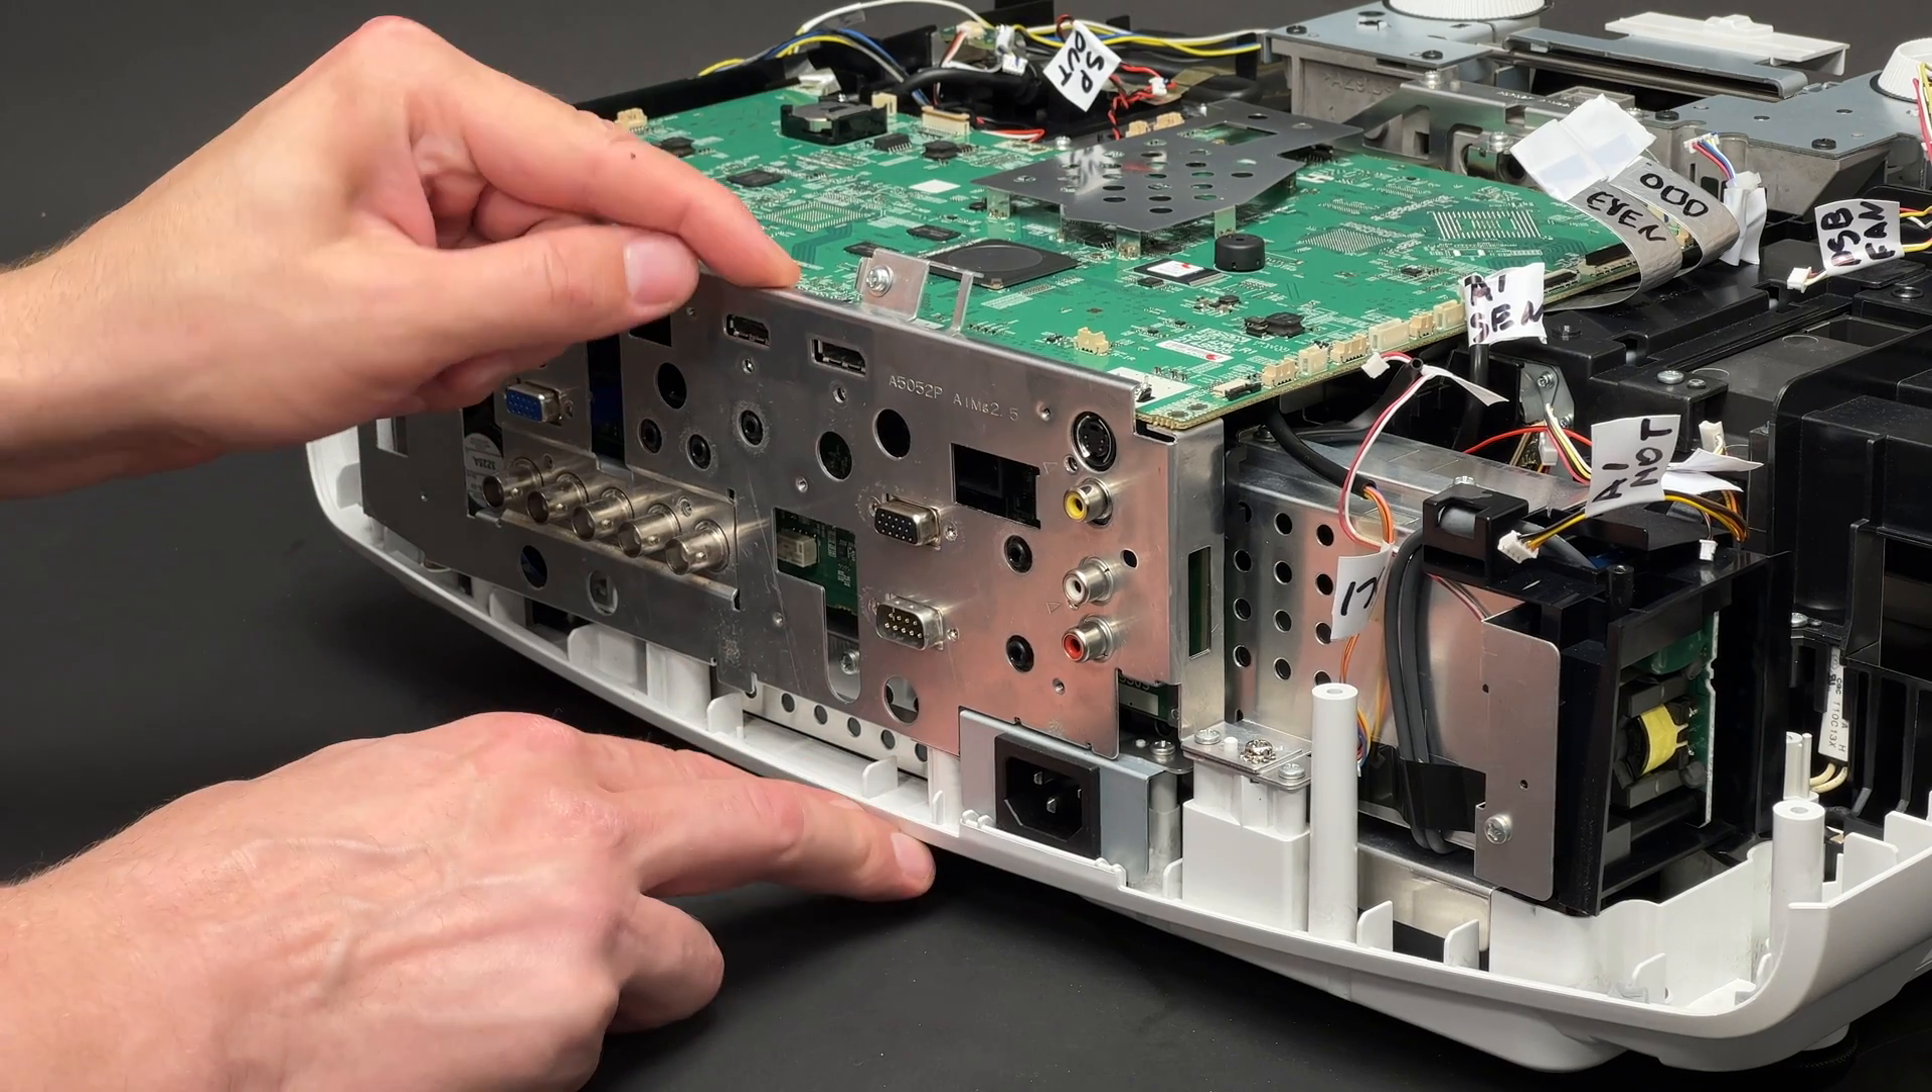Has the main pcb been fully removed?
No.